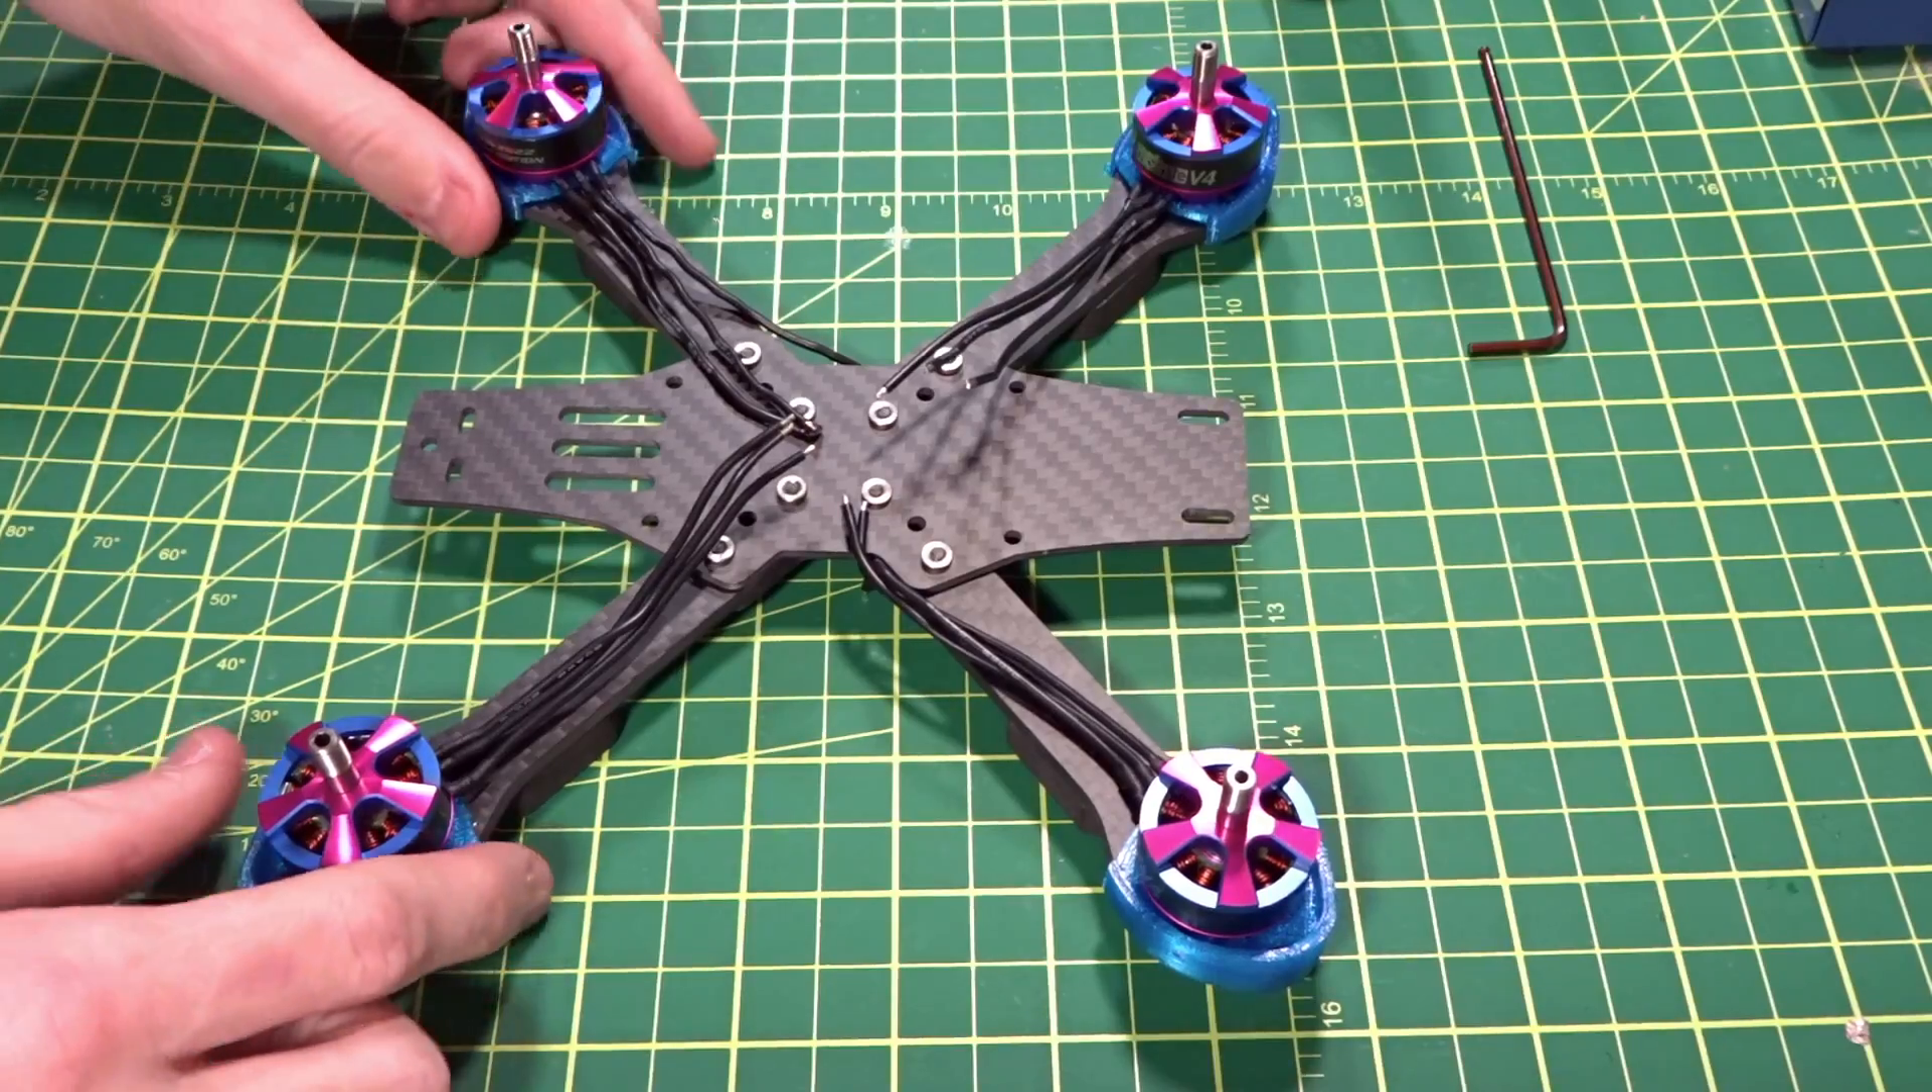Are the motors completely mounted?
Yes.